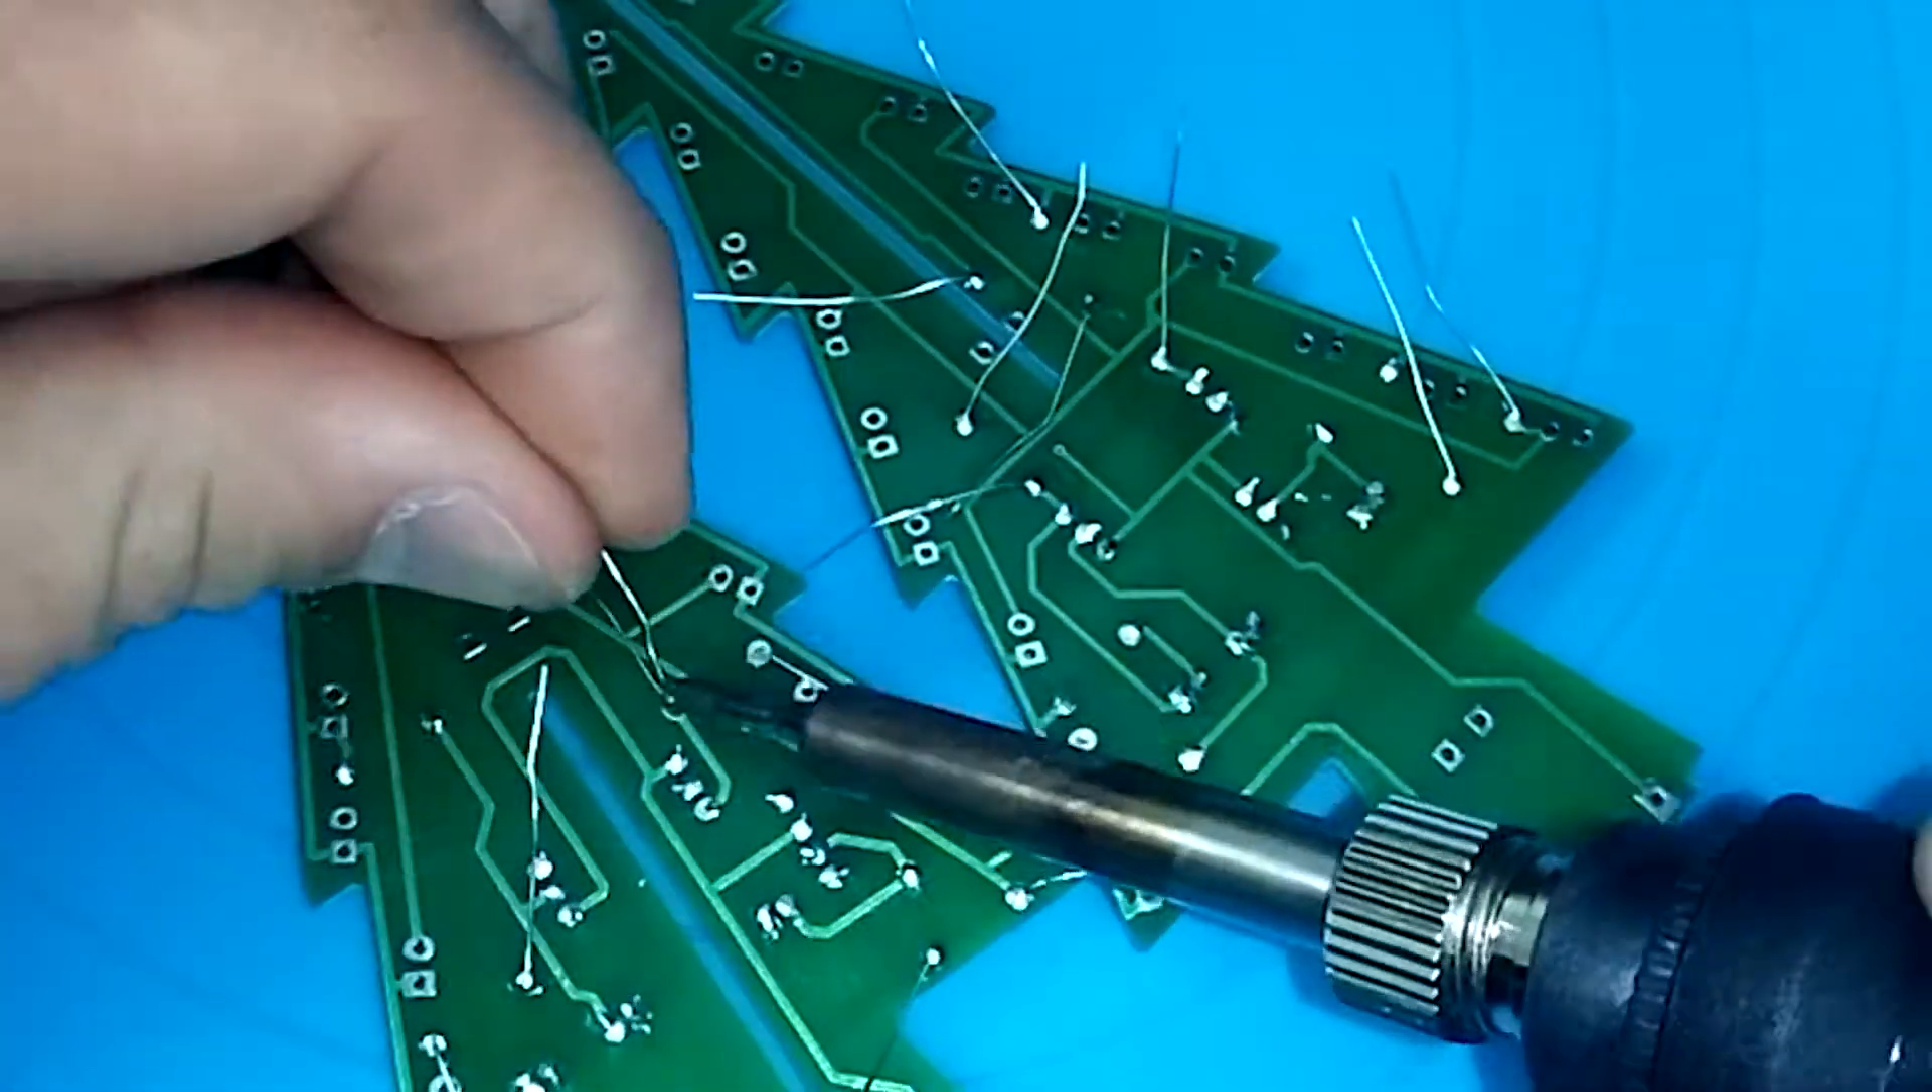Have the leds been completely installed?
No.